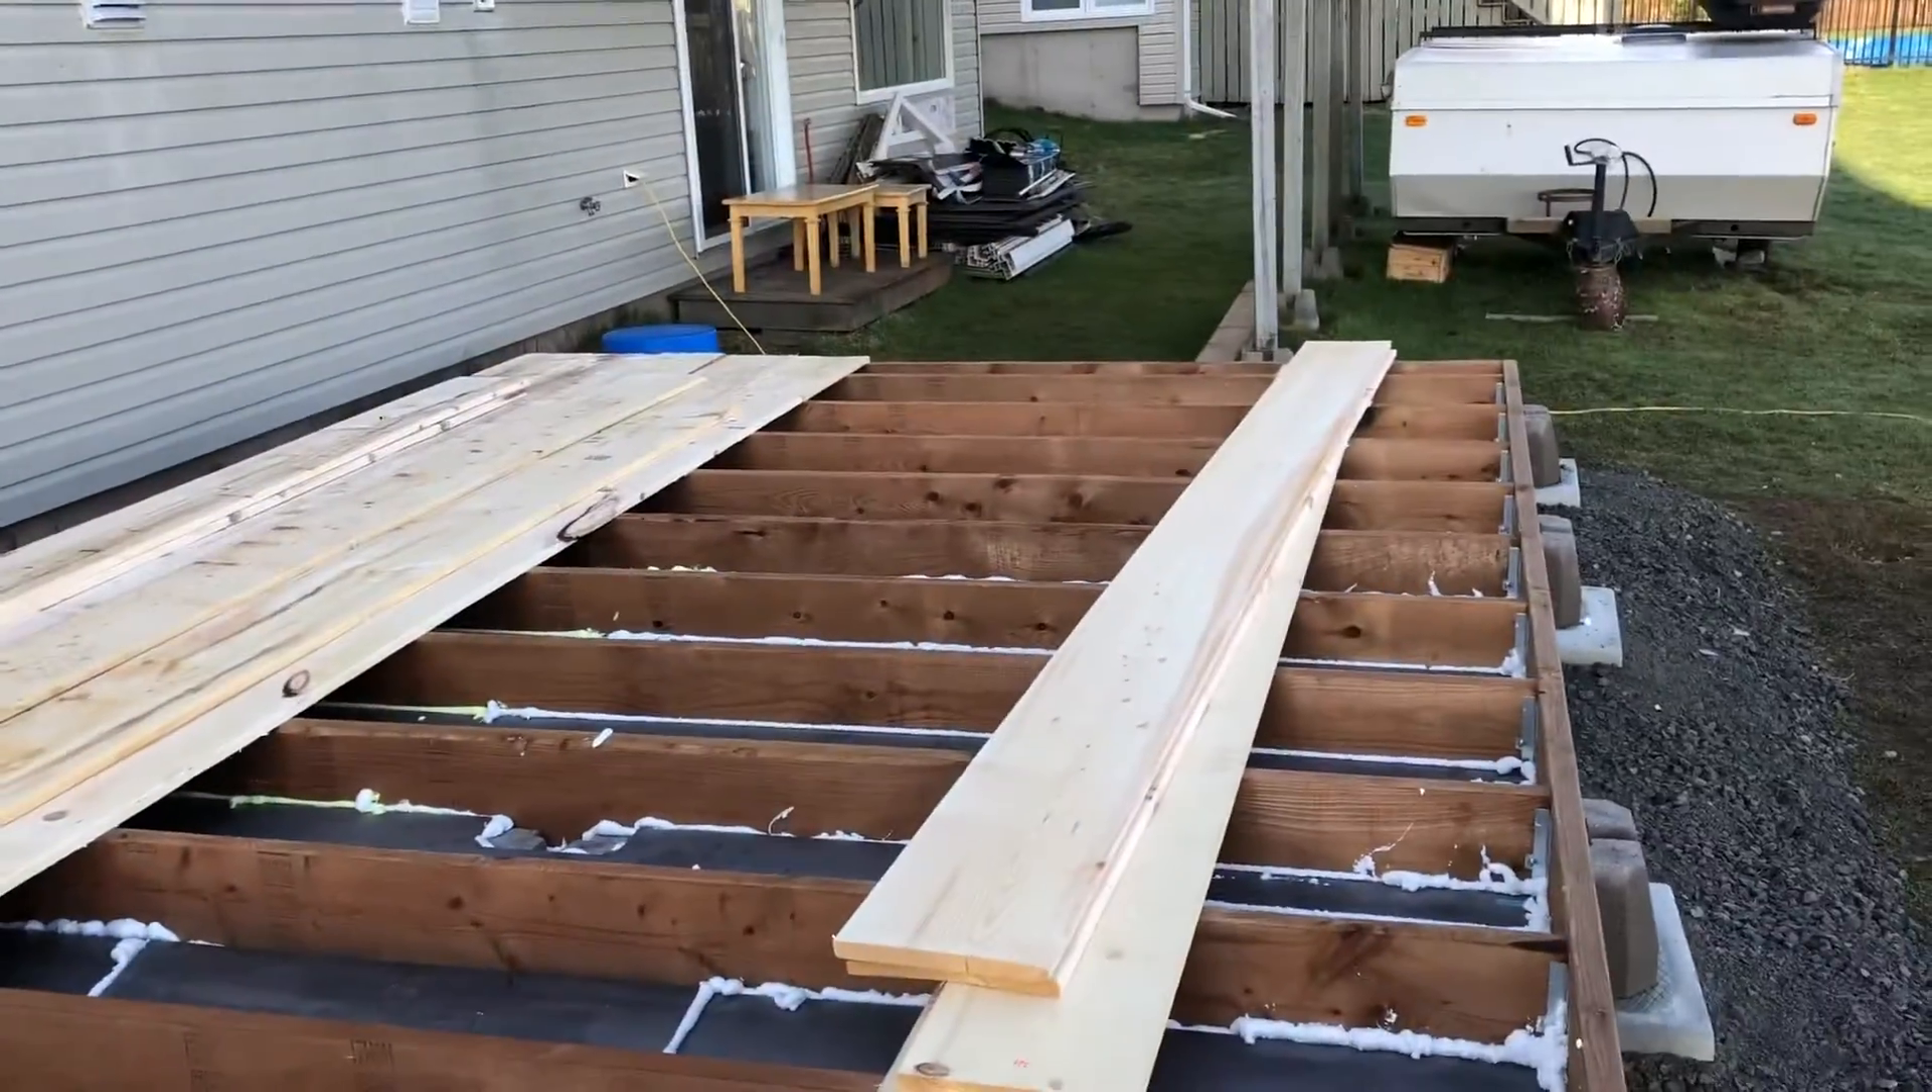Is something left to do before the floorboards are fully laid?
Yes.